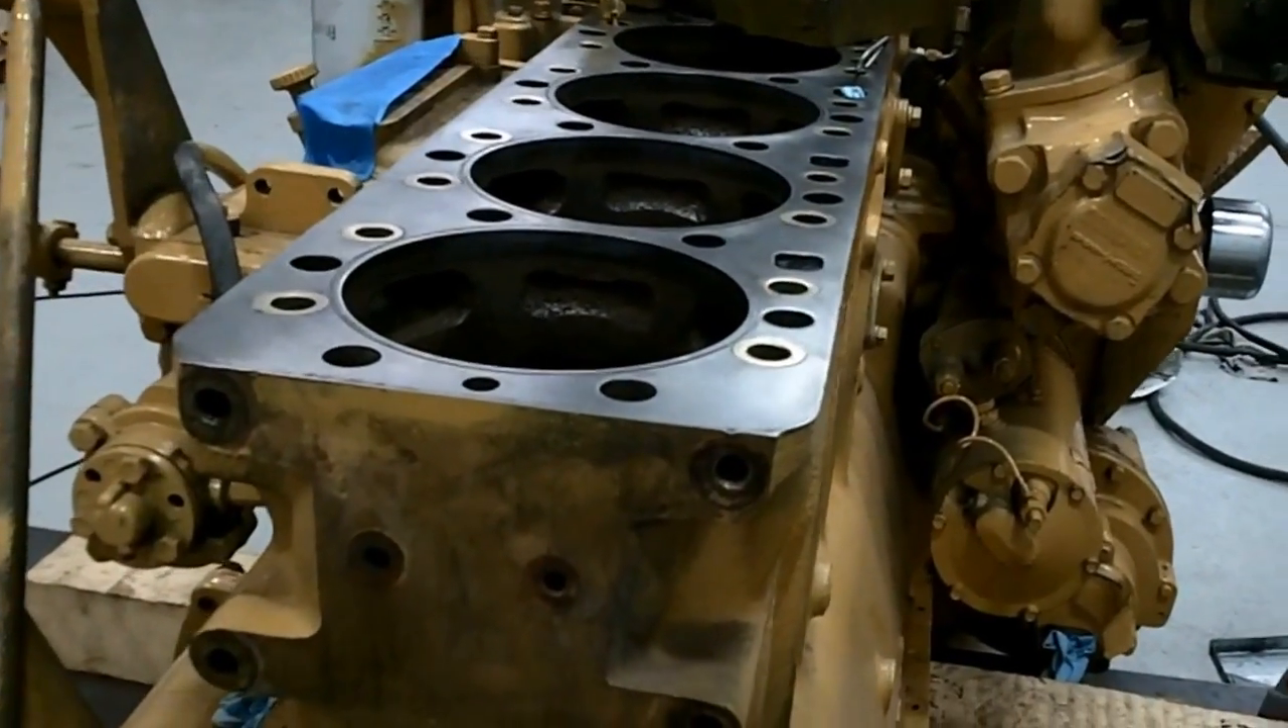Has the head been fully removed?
Yes.